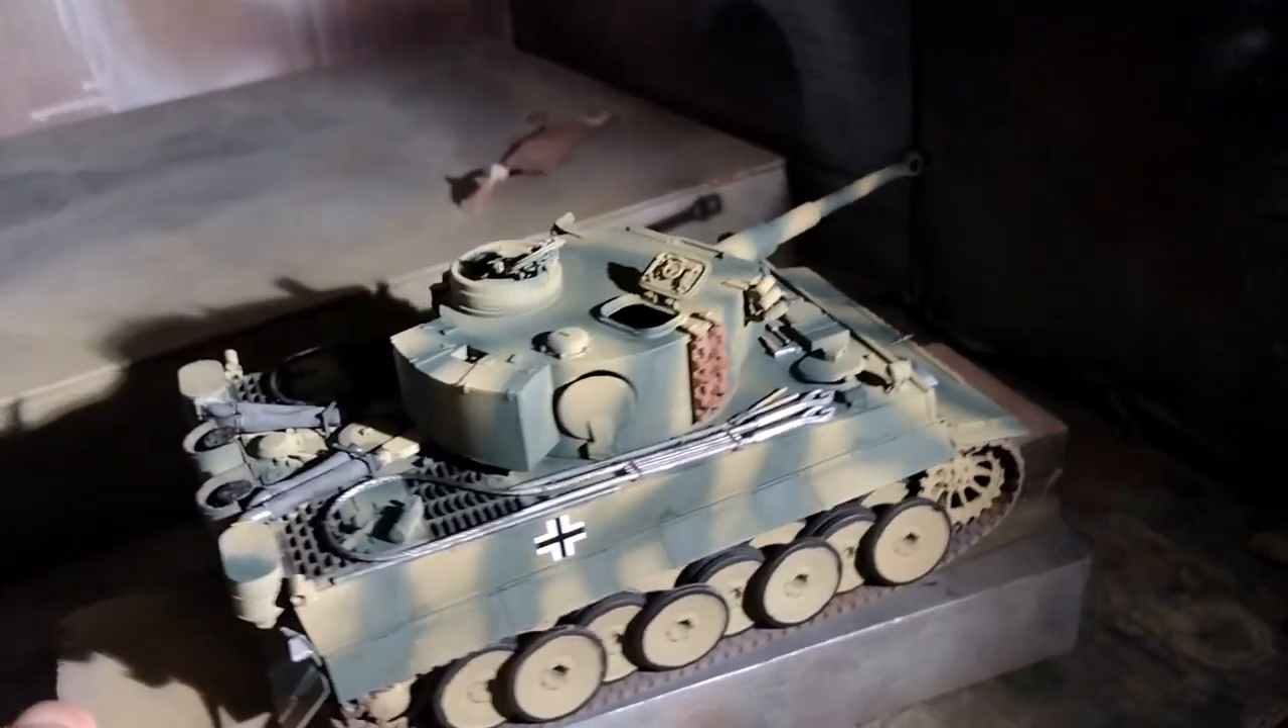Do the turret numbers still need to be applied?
Yes.